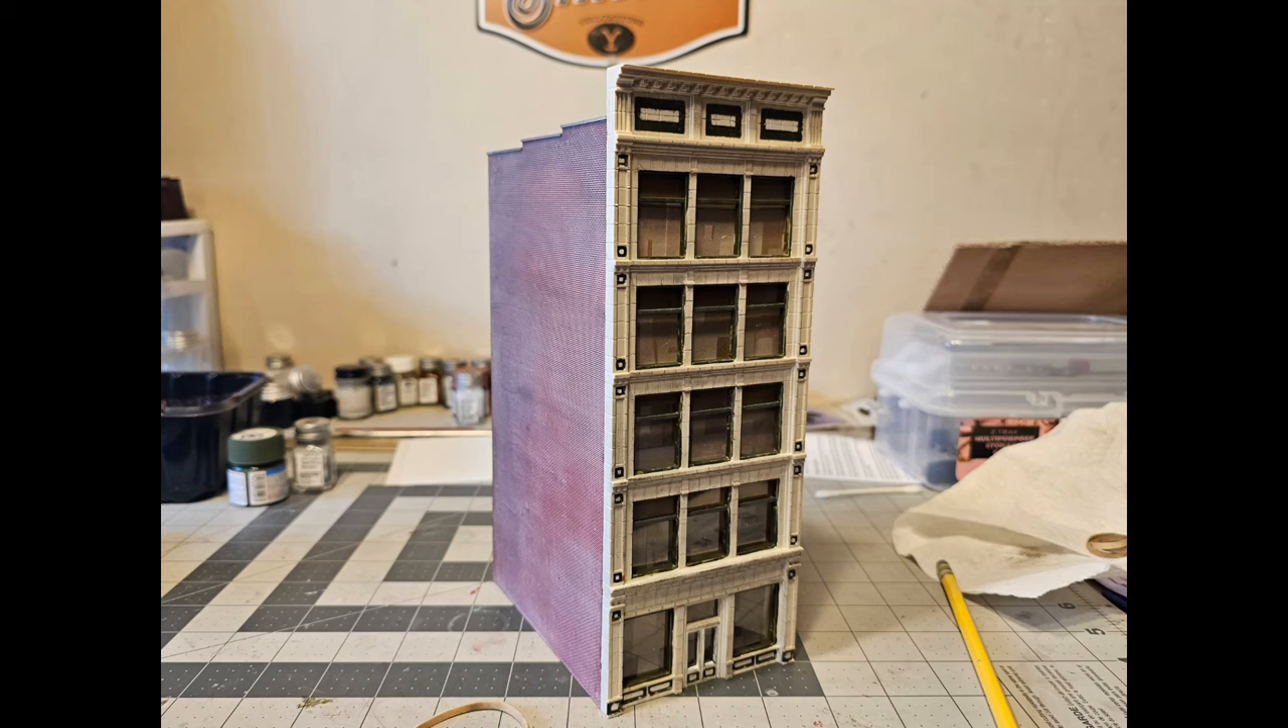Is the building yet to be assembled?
No.